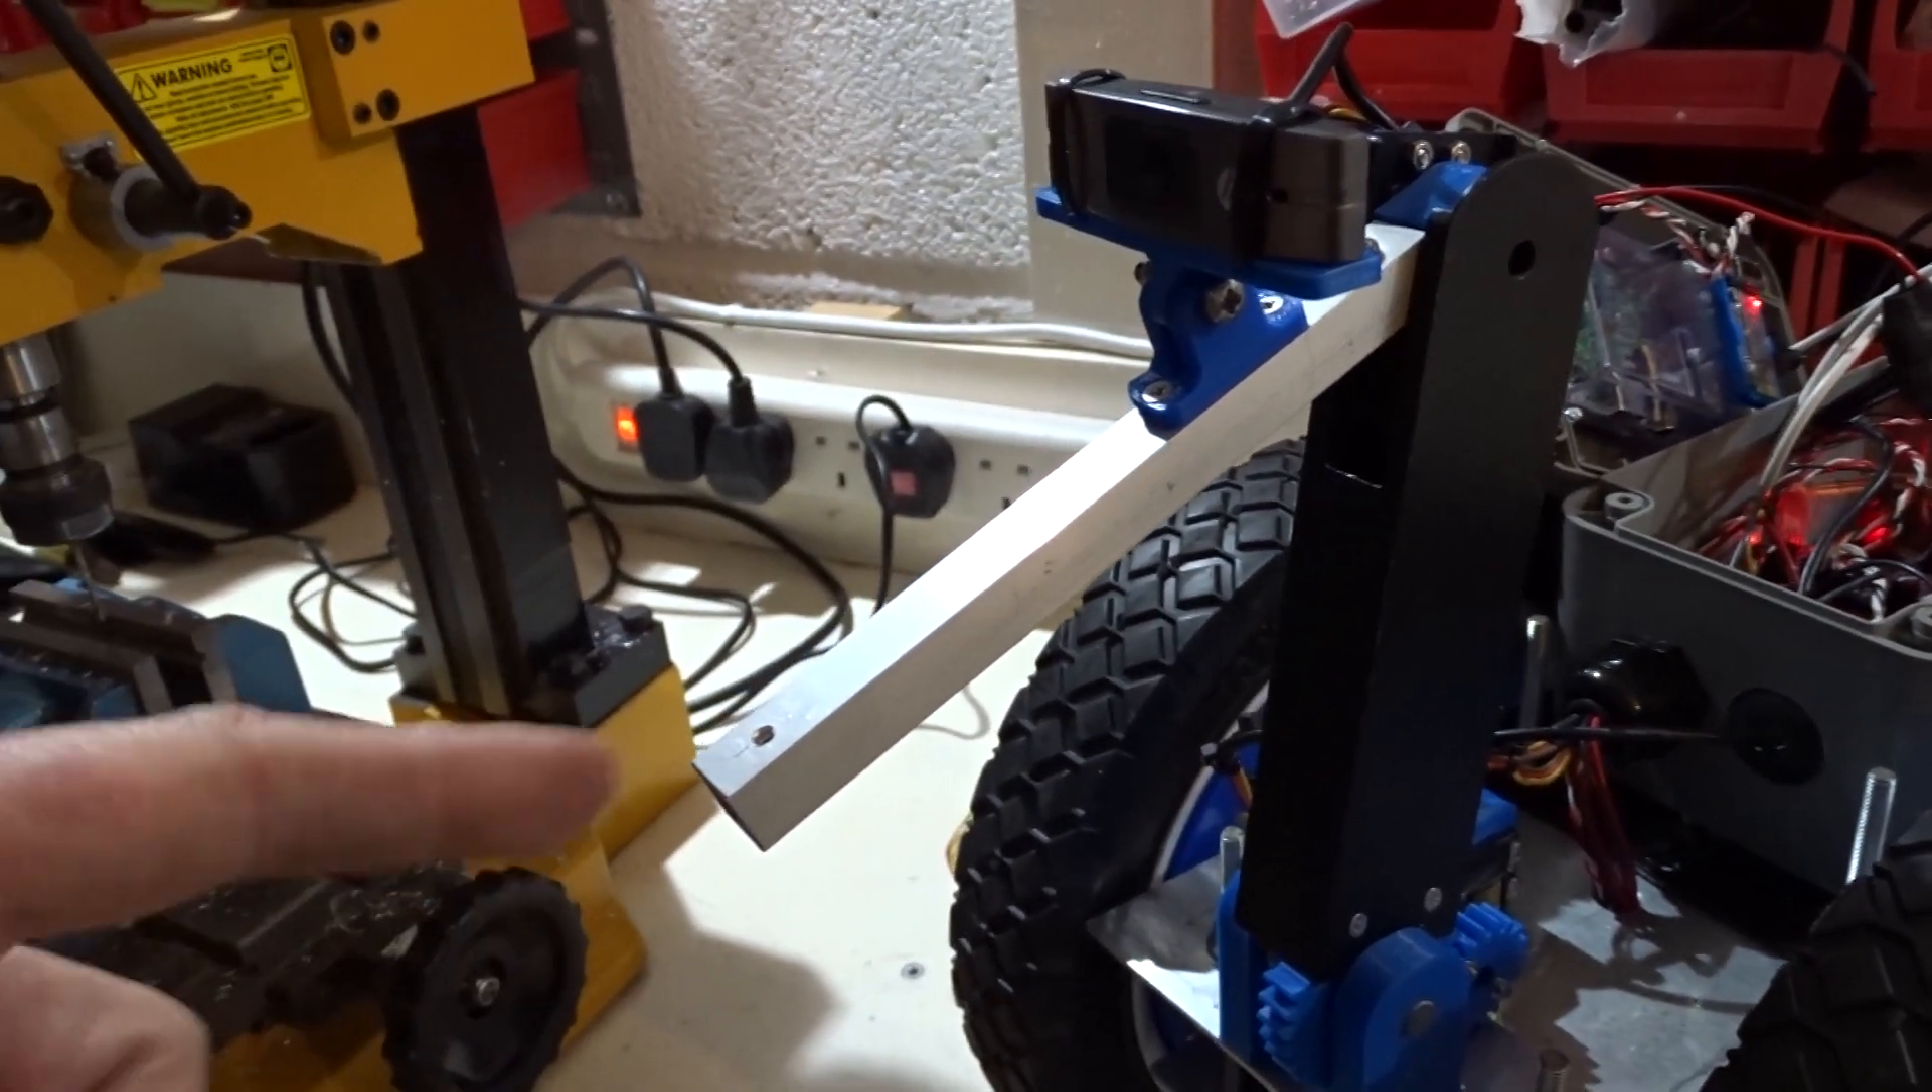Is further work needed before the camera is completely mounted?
No.